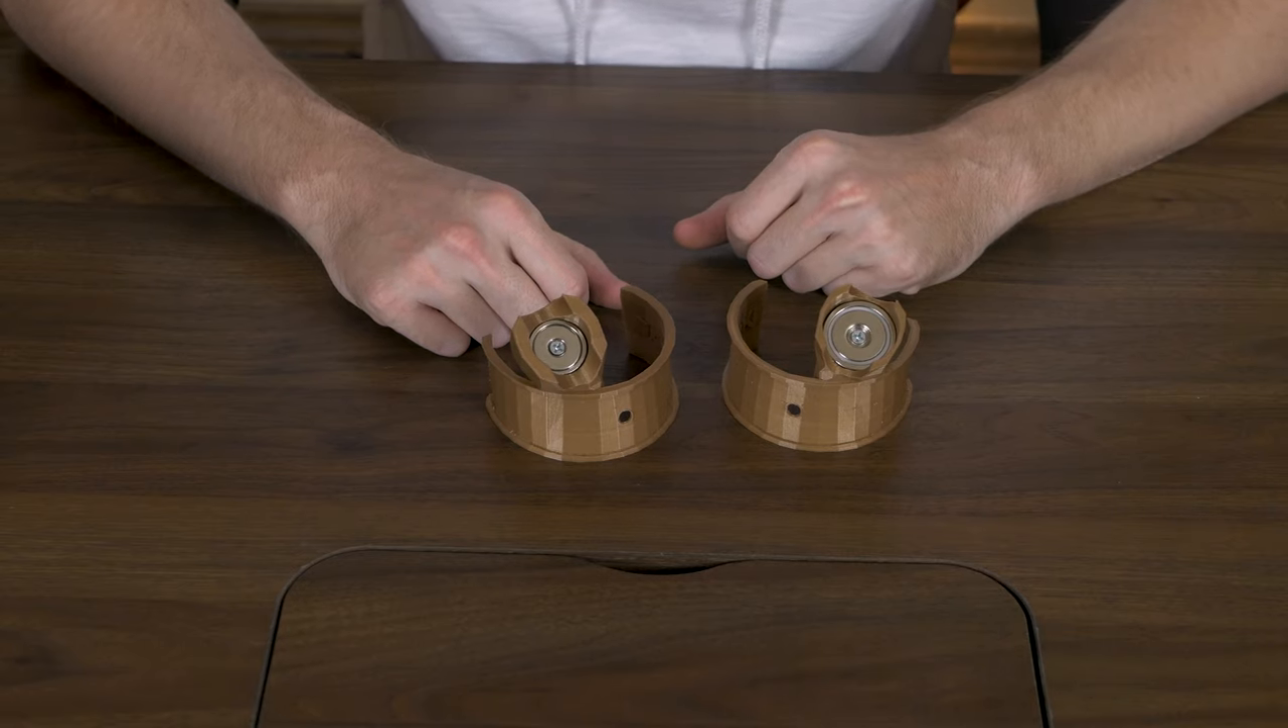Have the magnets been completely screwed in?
Yes.